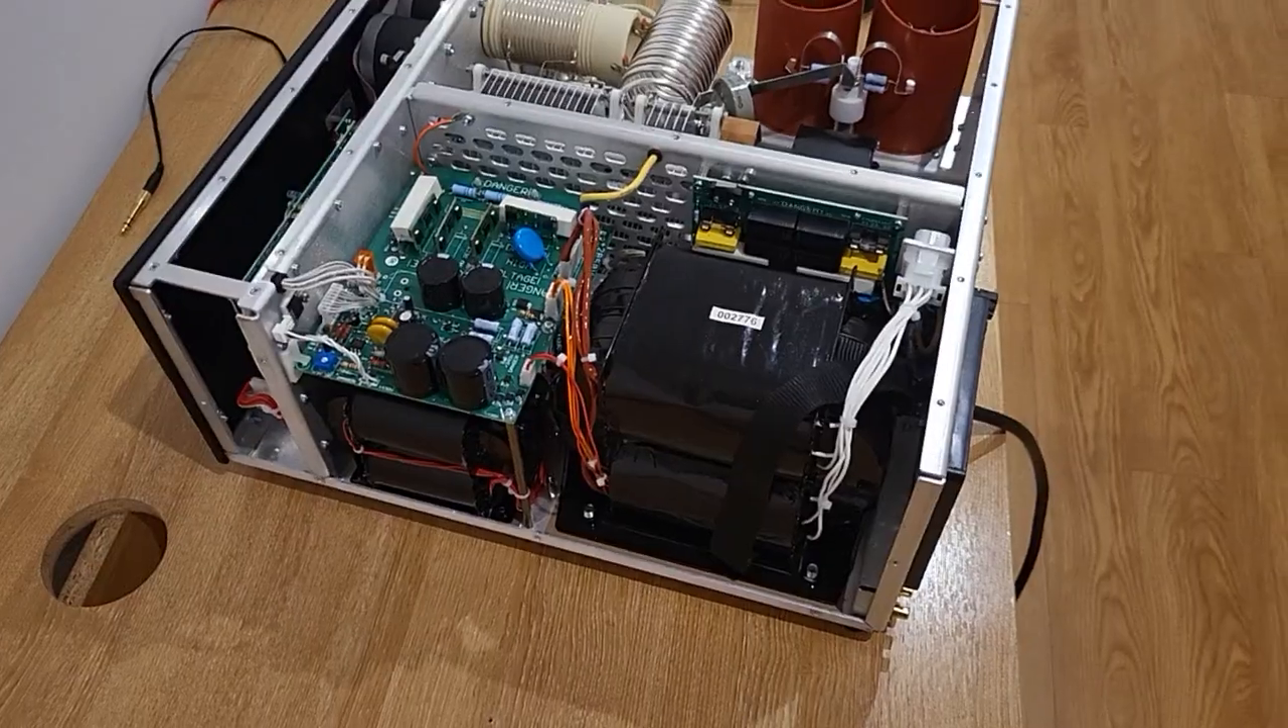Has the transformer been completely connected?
Yes.